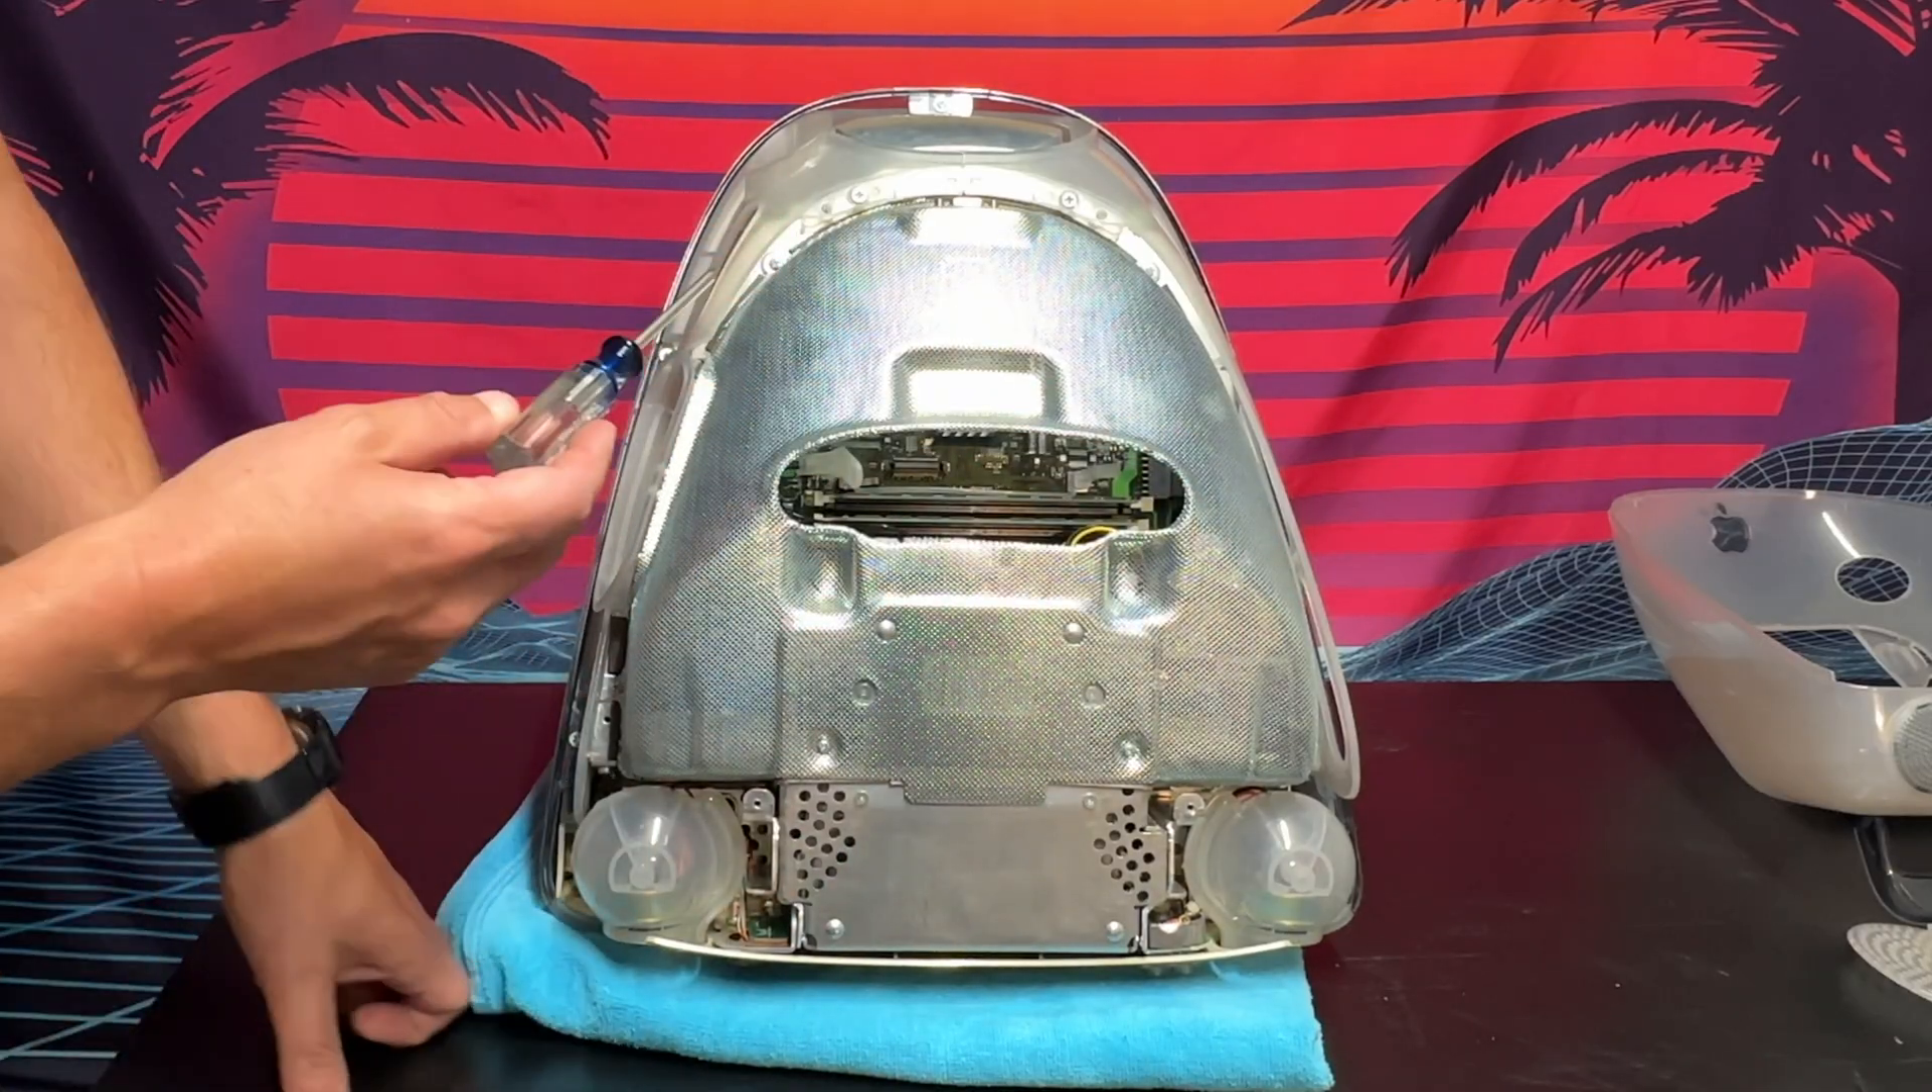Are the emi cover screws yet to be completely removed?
Yes.